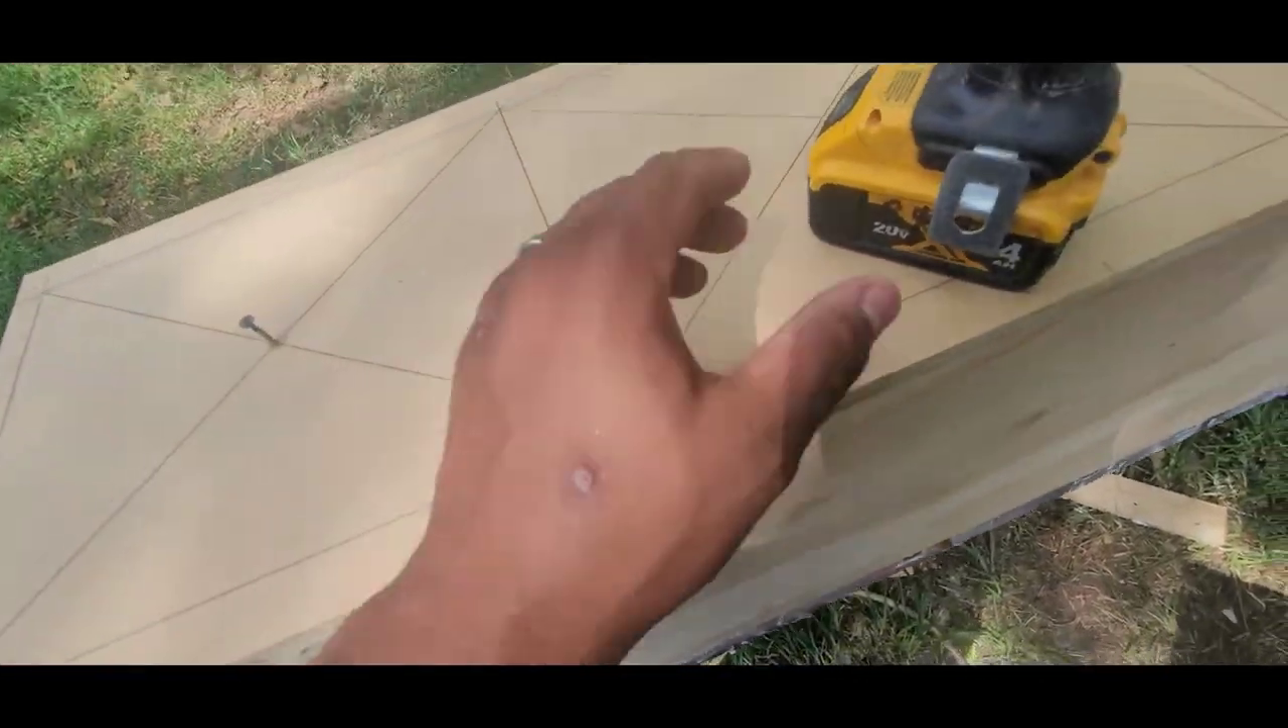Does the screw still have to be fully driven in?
Yes.